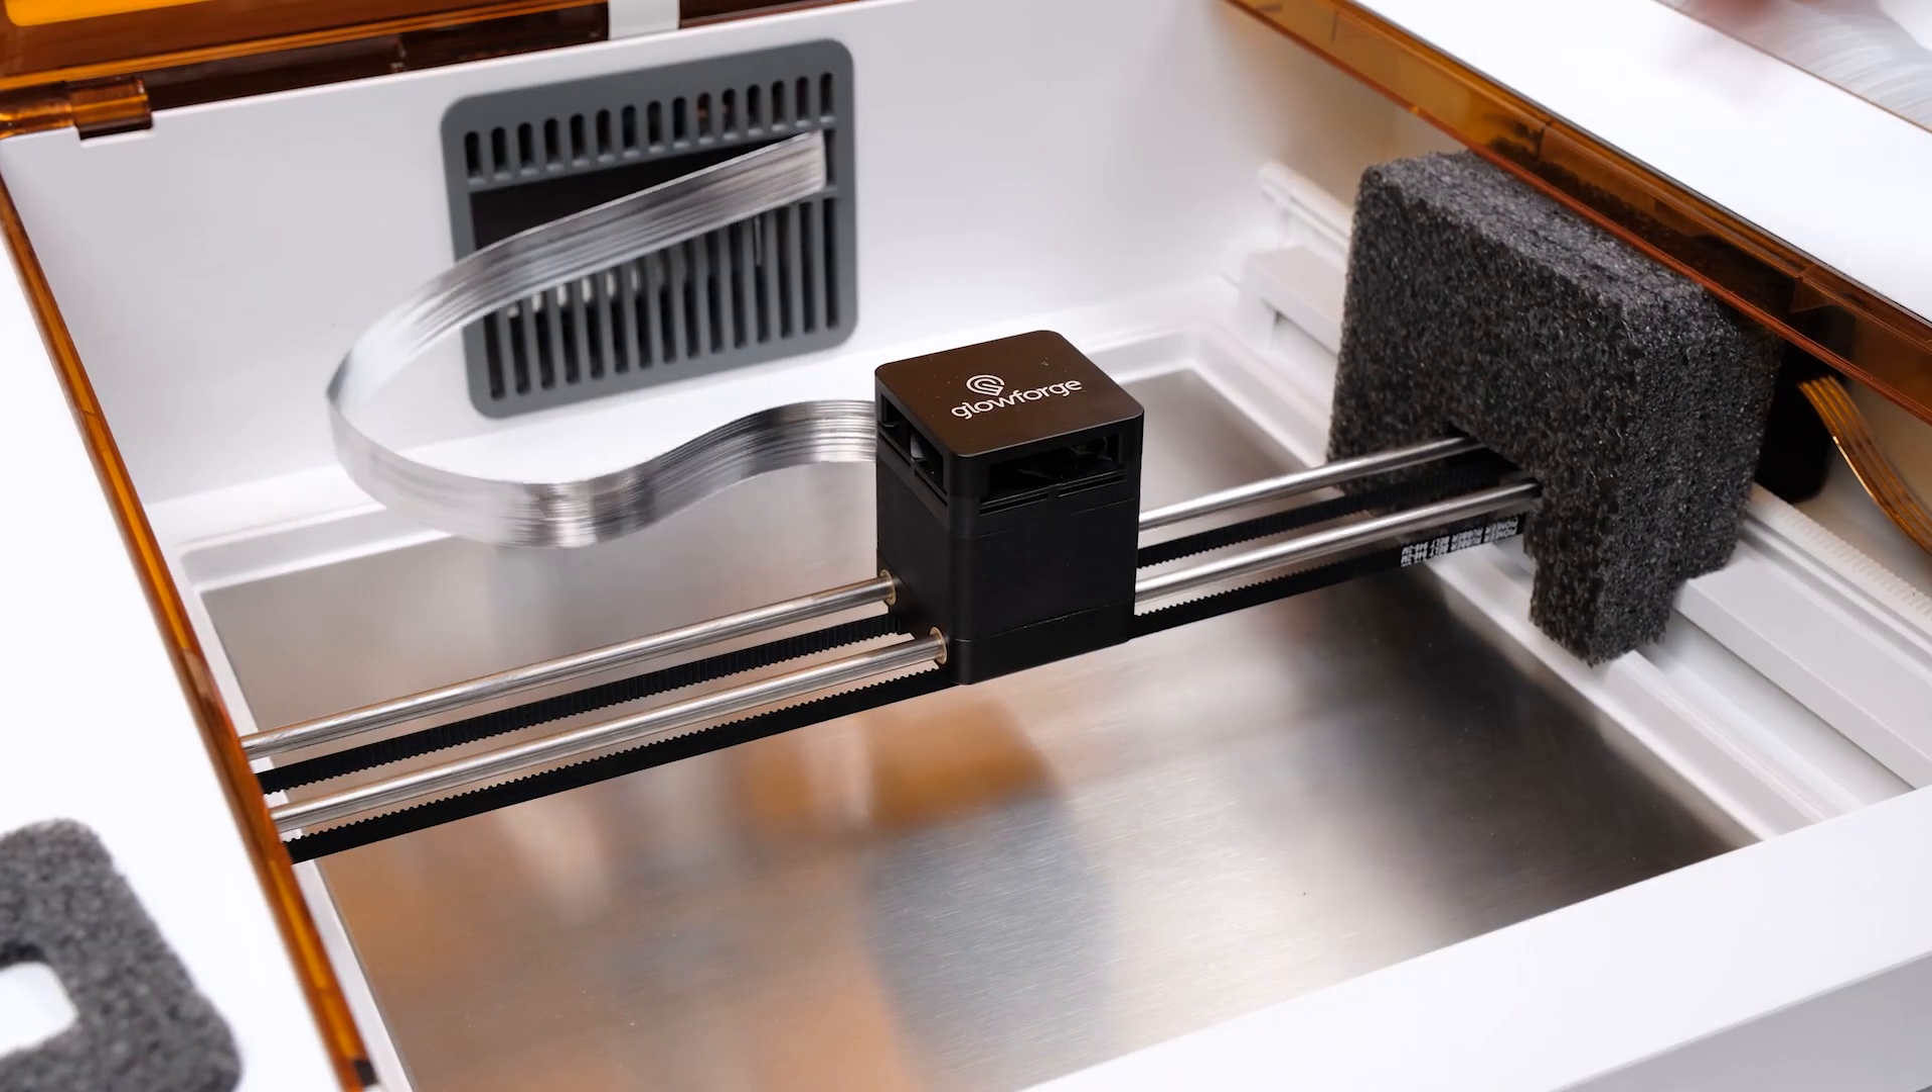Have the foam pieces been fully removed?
No.